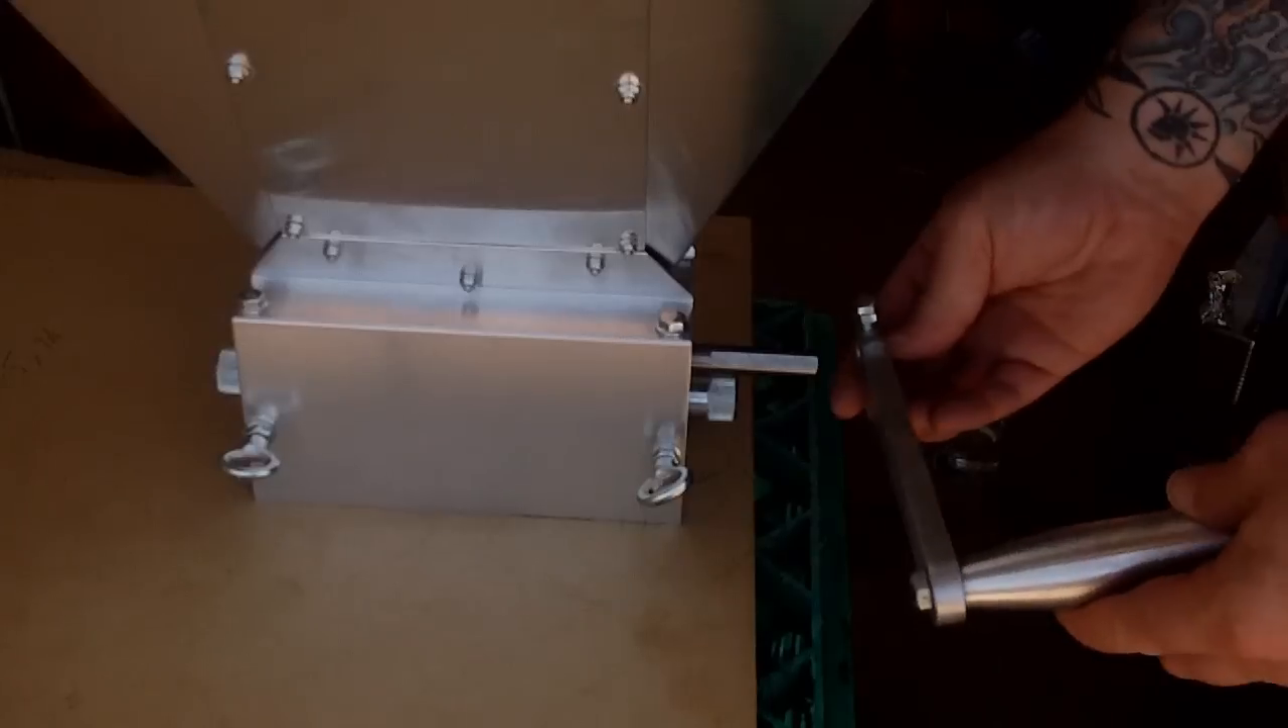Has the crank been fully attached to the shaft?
No.